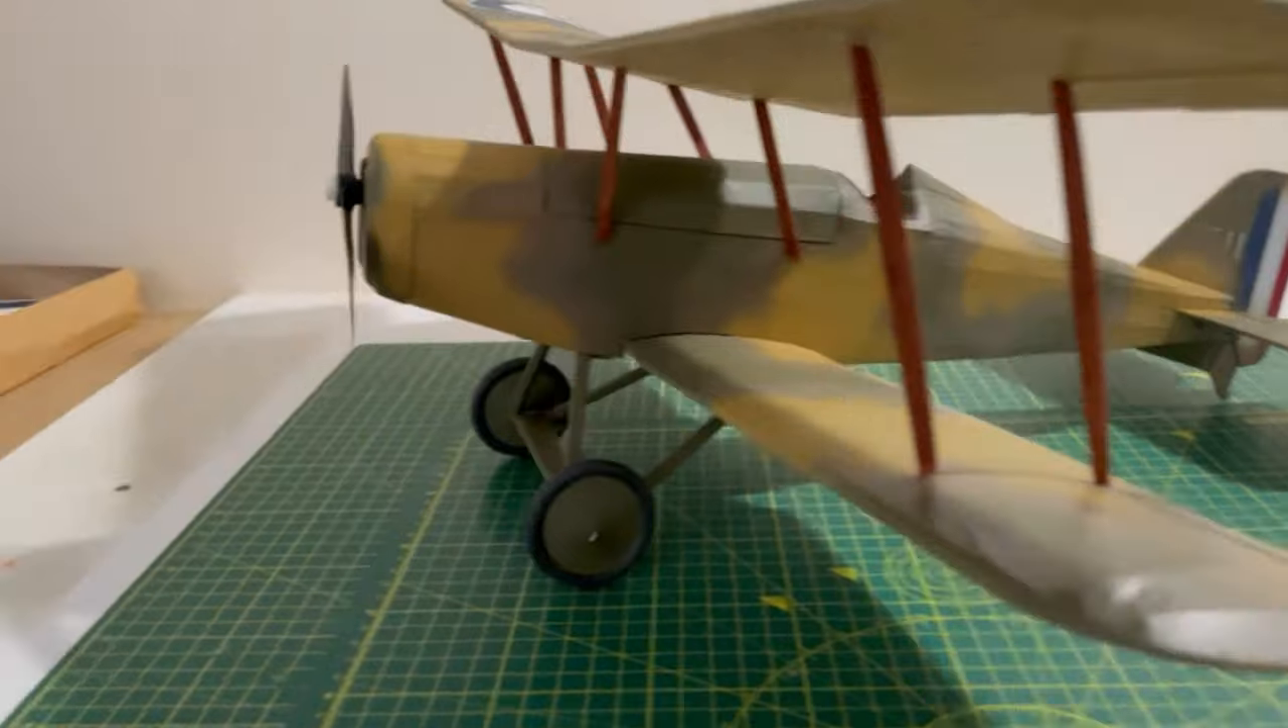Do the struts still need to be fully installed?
No.